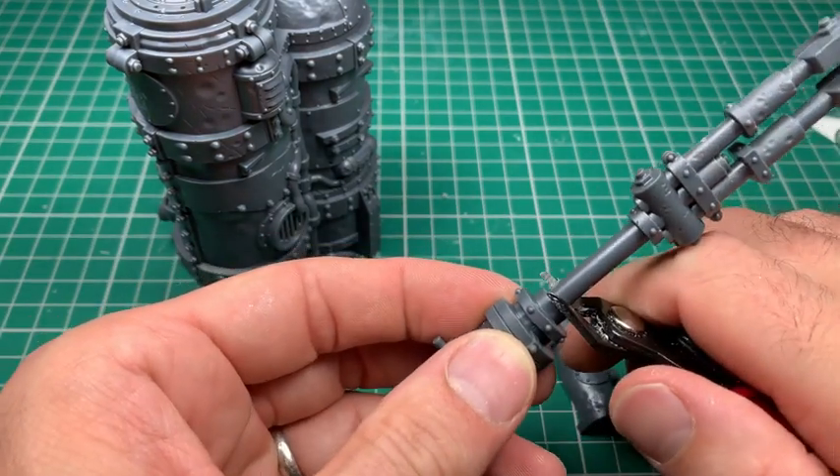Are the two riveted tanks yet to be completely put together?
No.